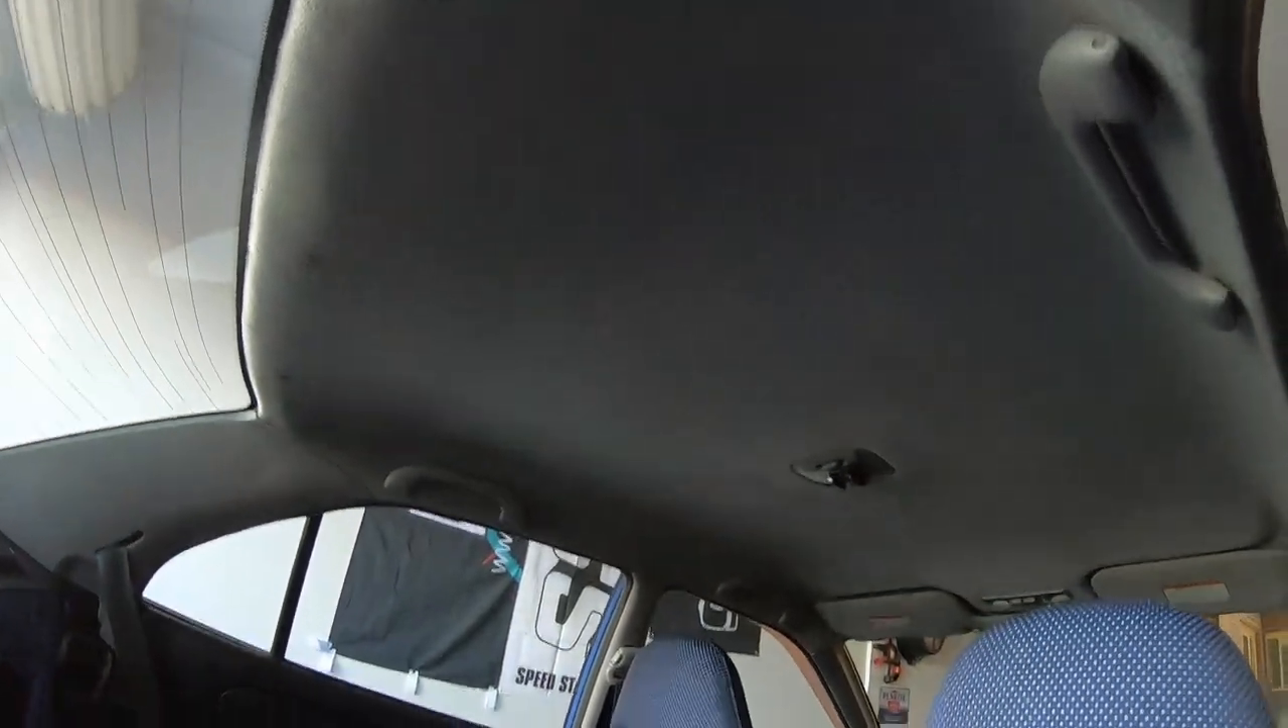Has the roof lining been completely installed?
Yes.